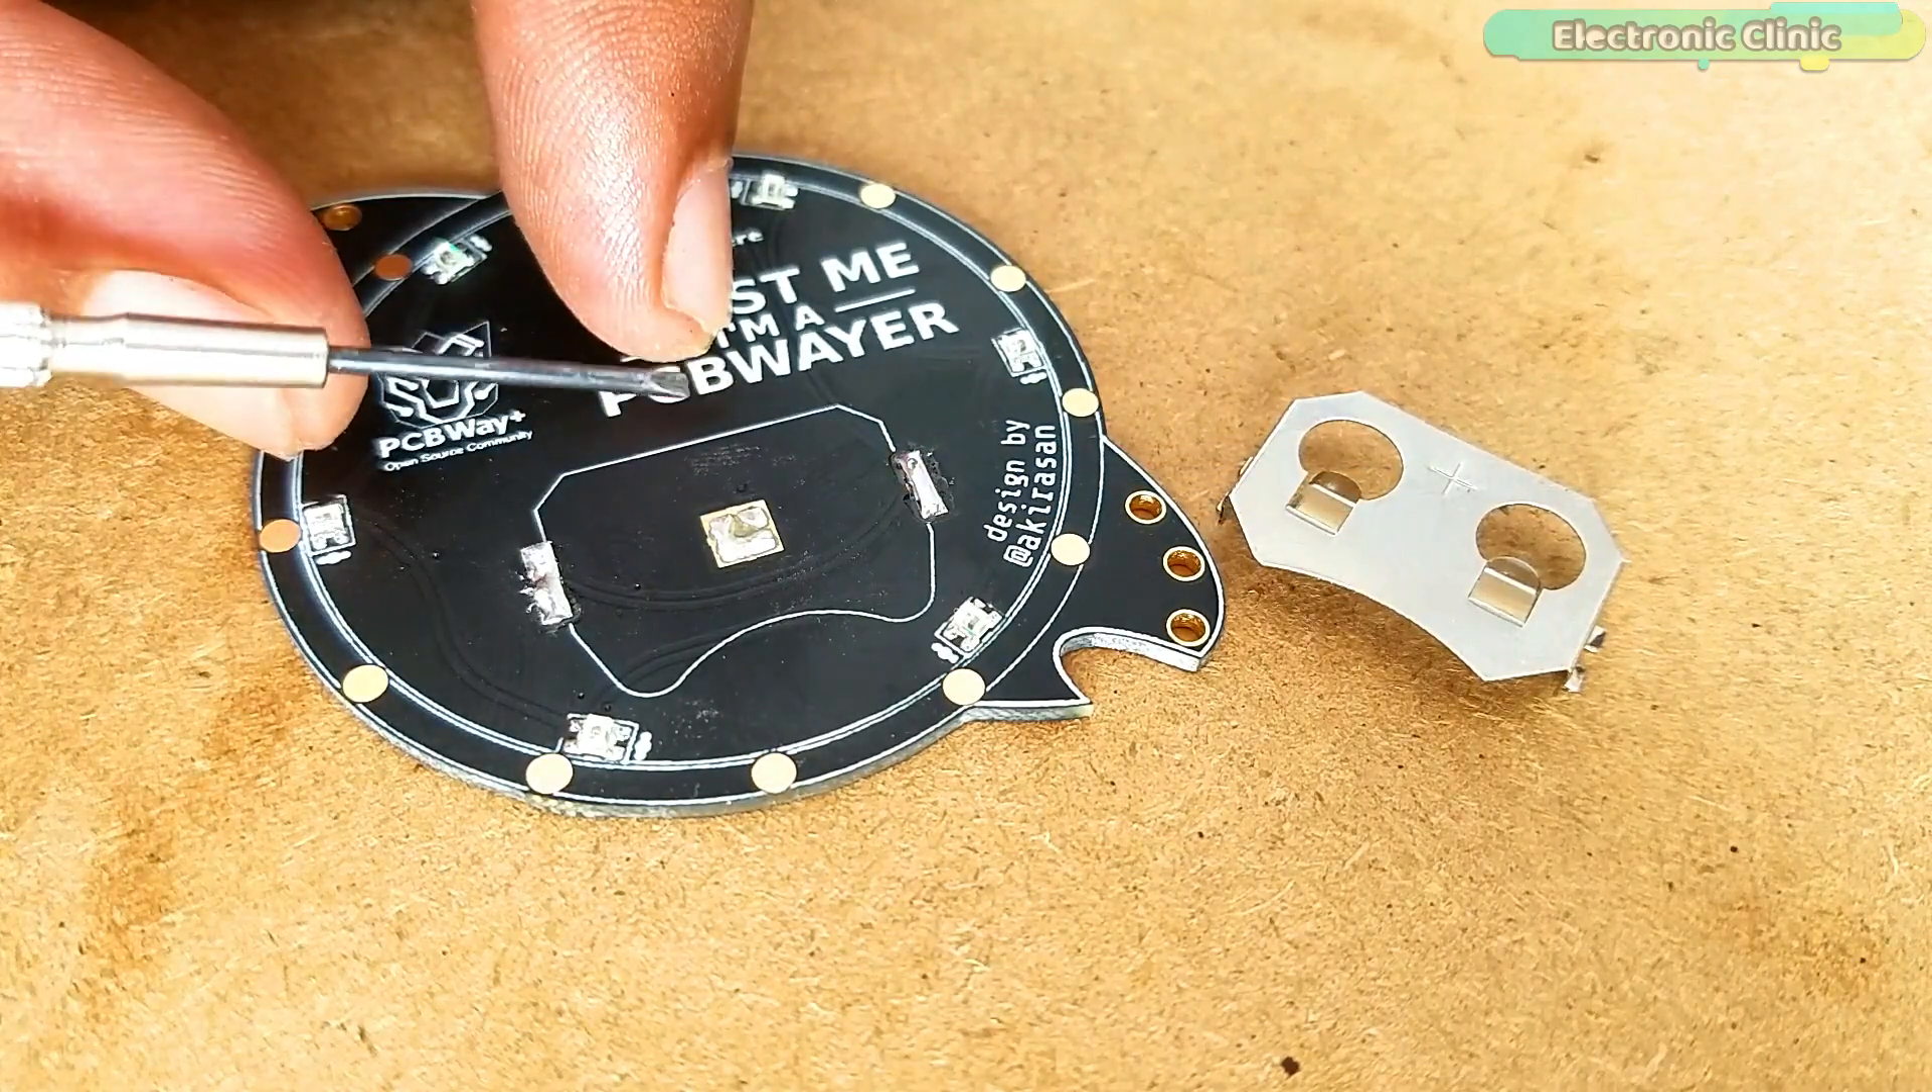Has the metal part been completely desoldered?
Yes.